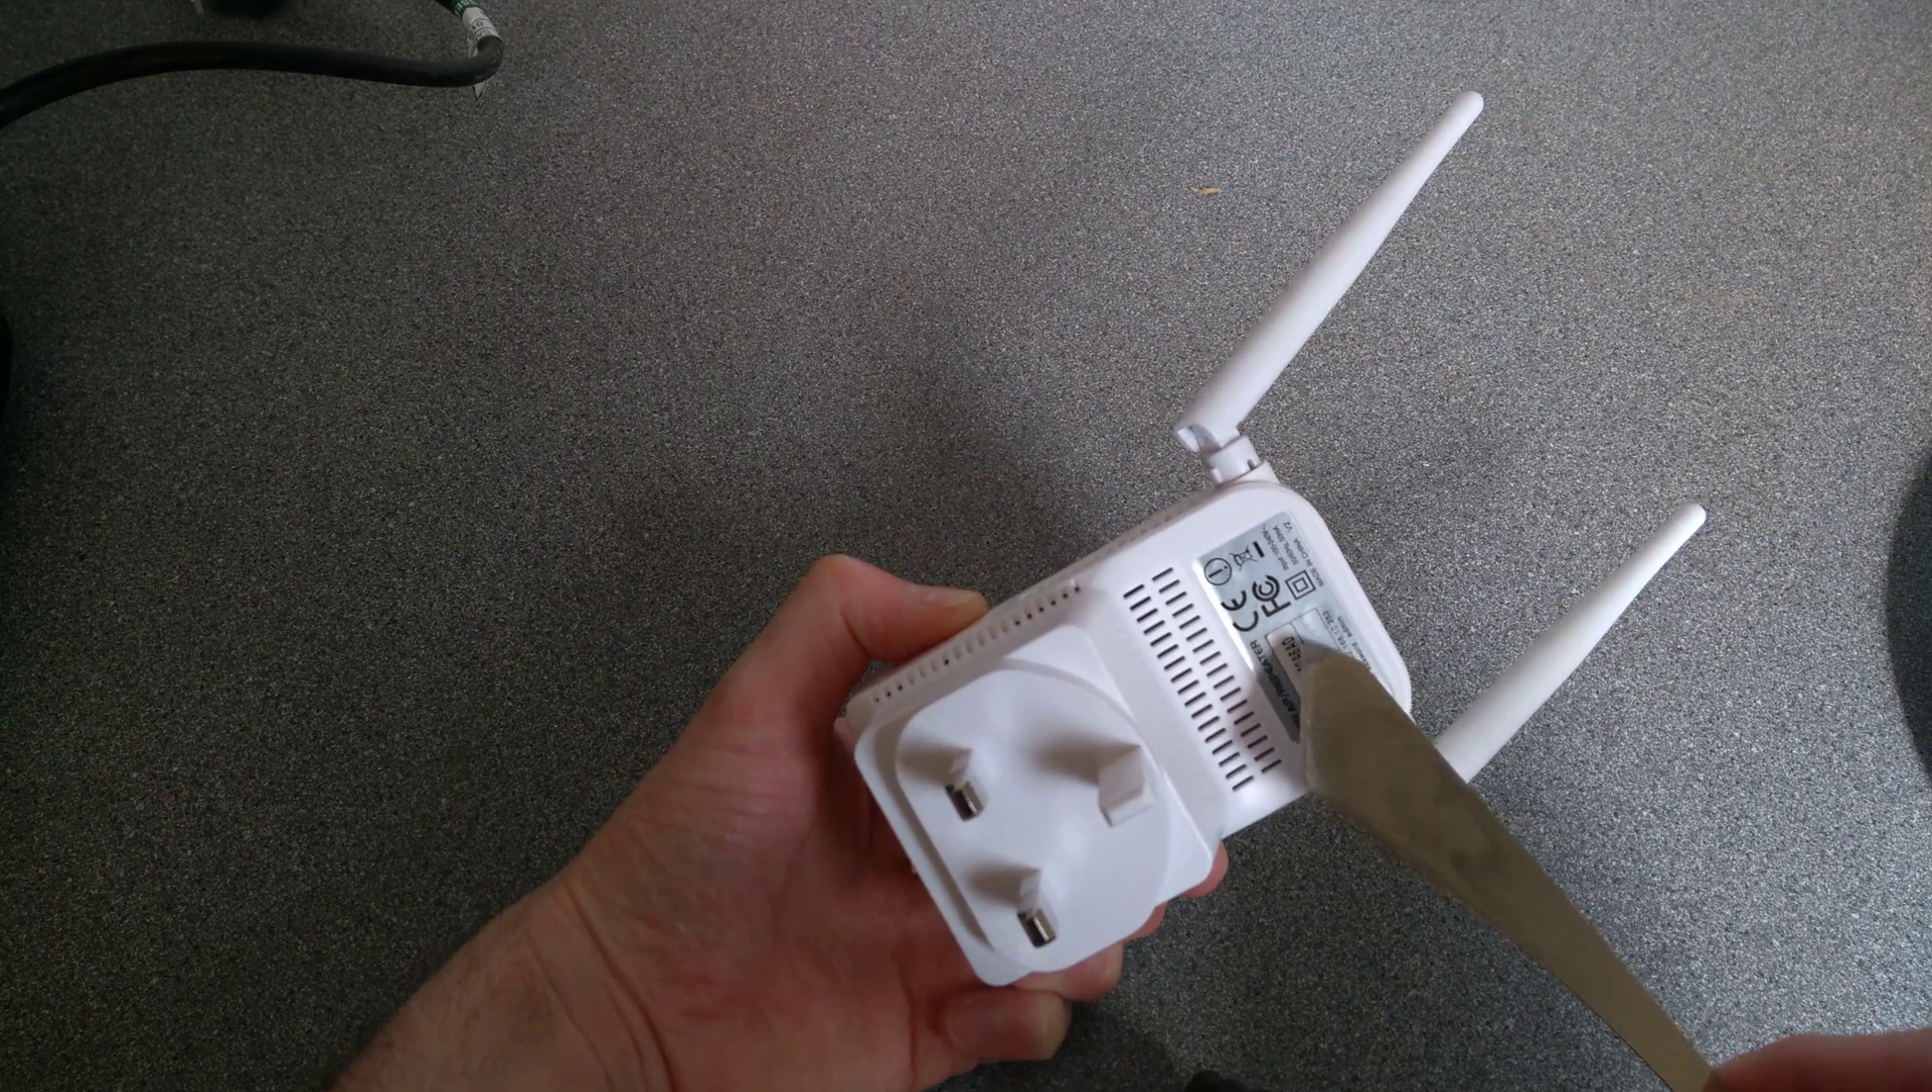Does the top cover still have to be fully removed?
Yes.